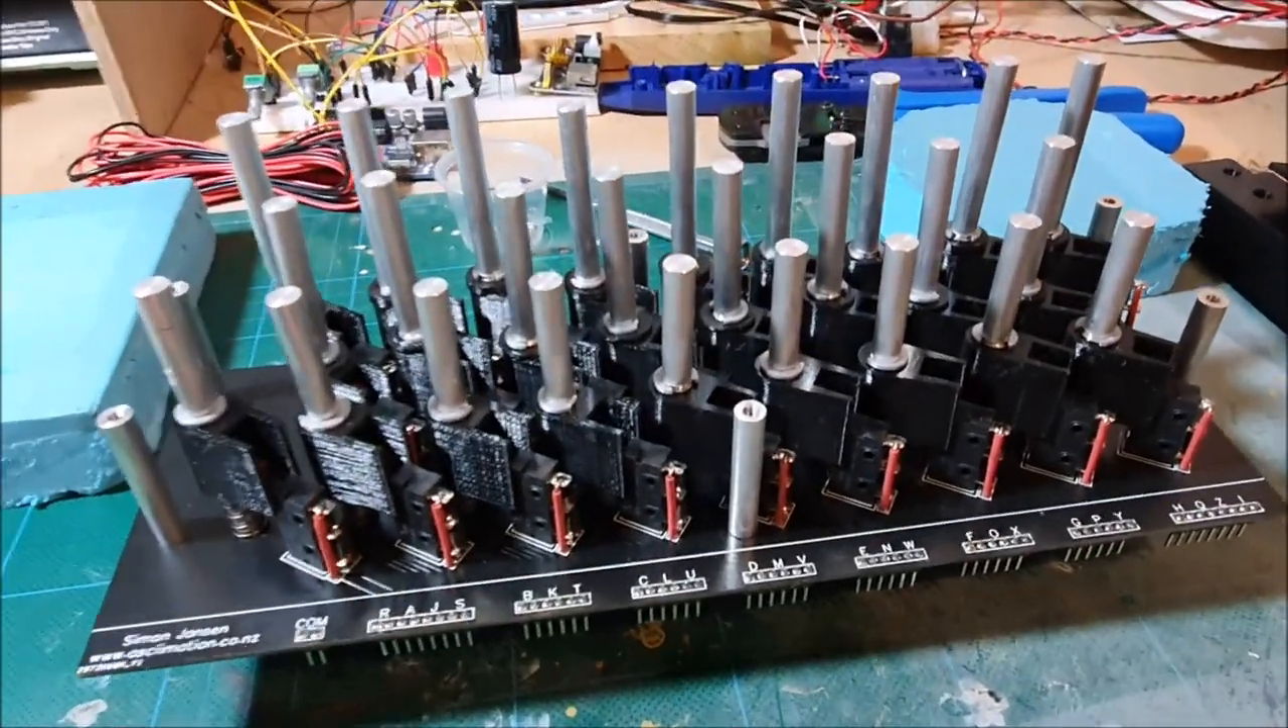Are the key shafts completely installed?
Yes.